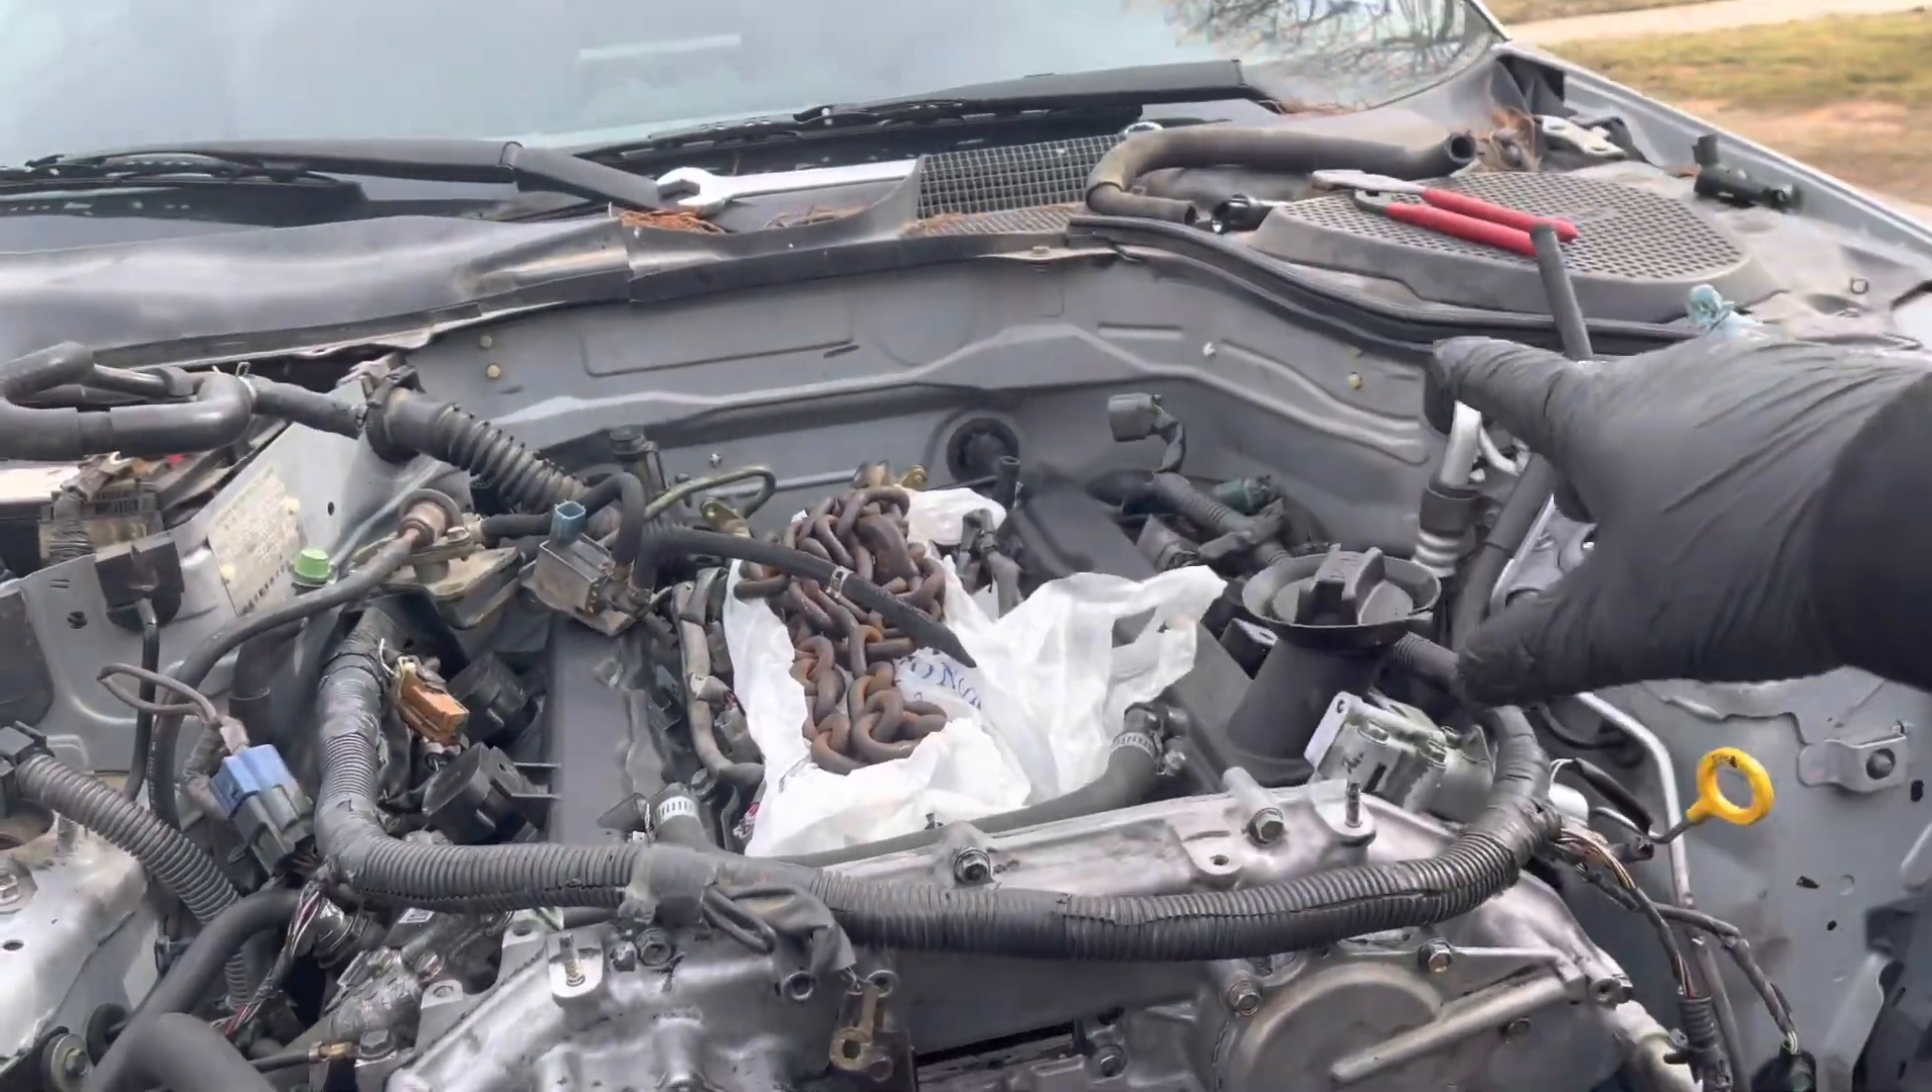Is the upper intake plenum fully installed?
No.